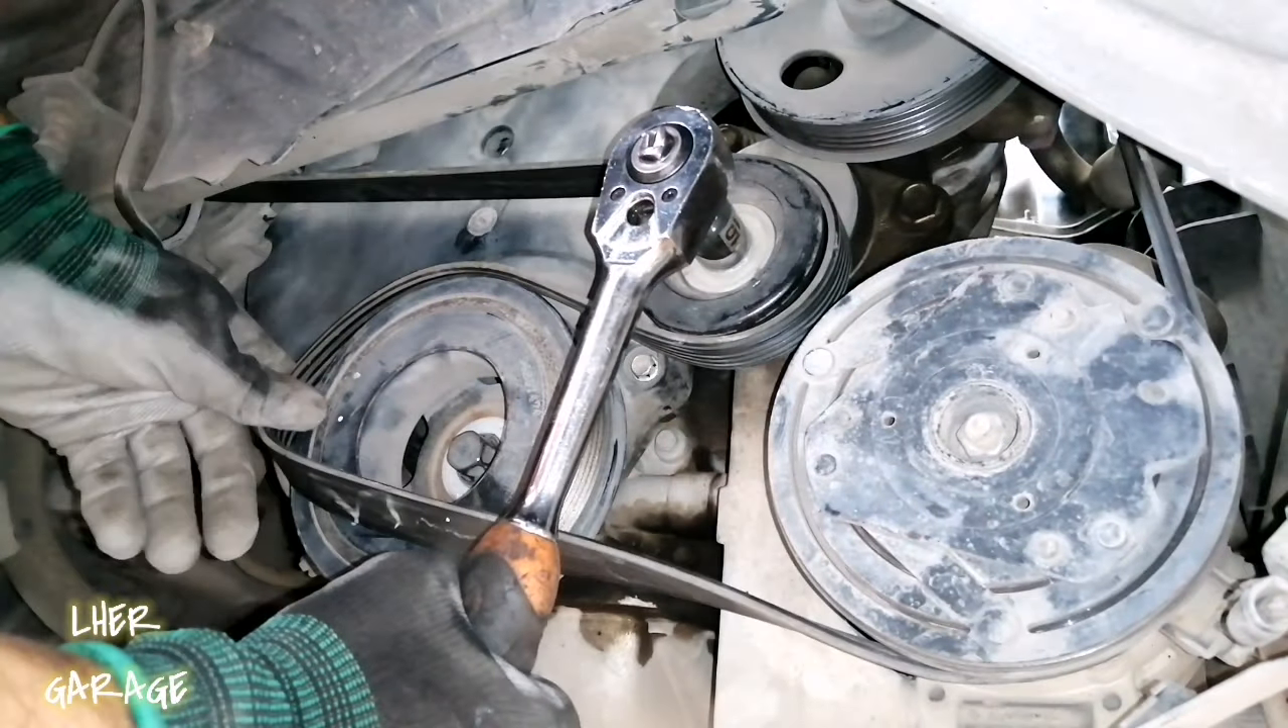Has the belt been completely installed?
No.